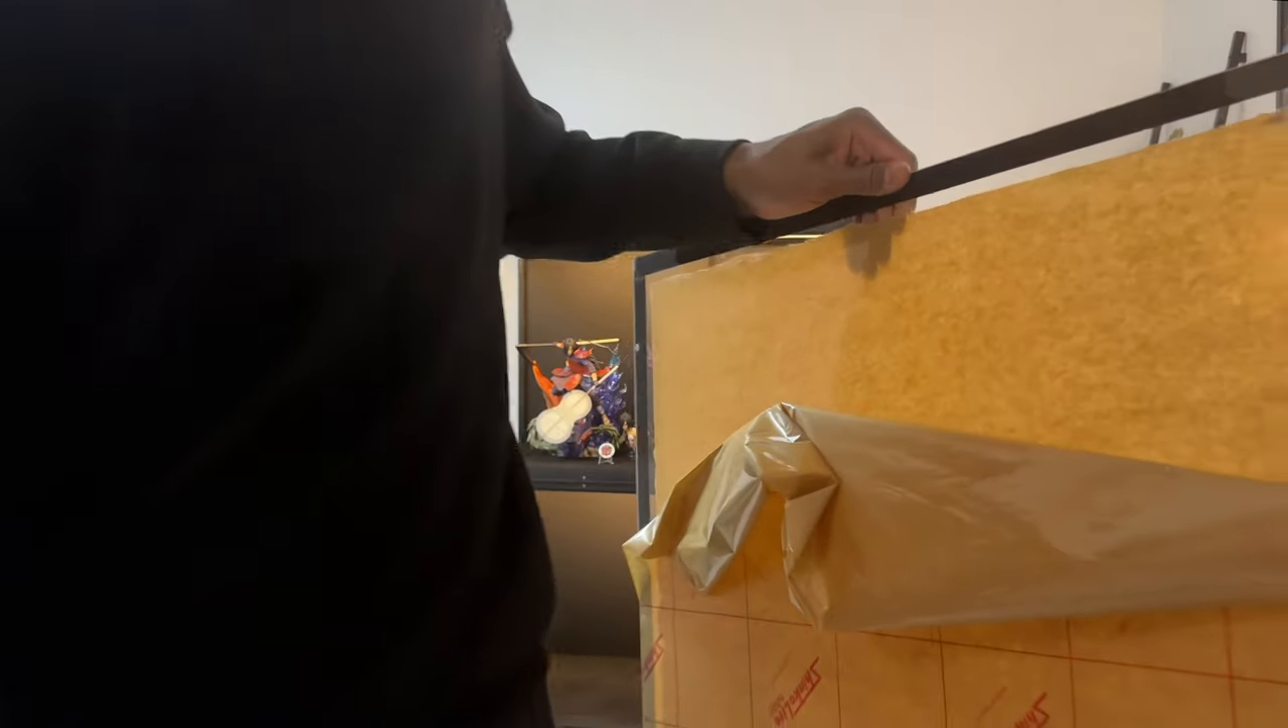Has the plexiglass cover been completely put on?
No.